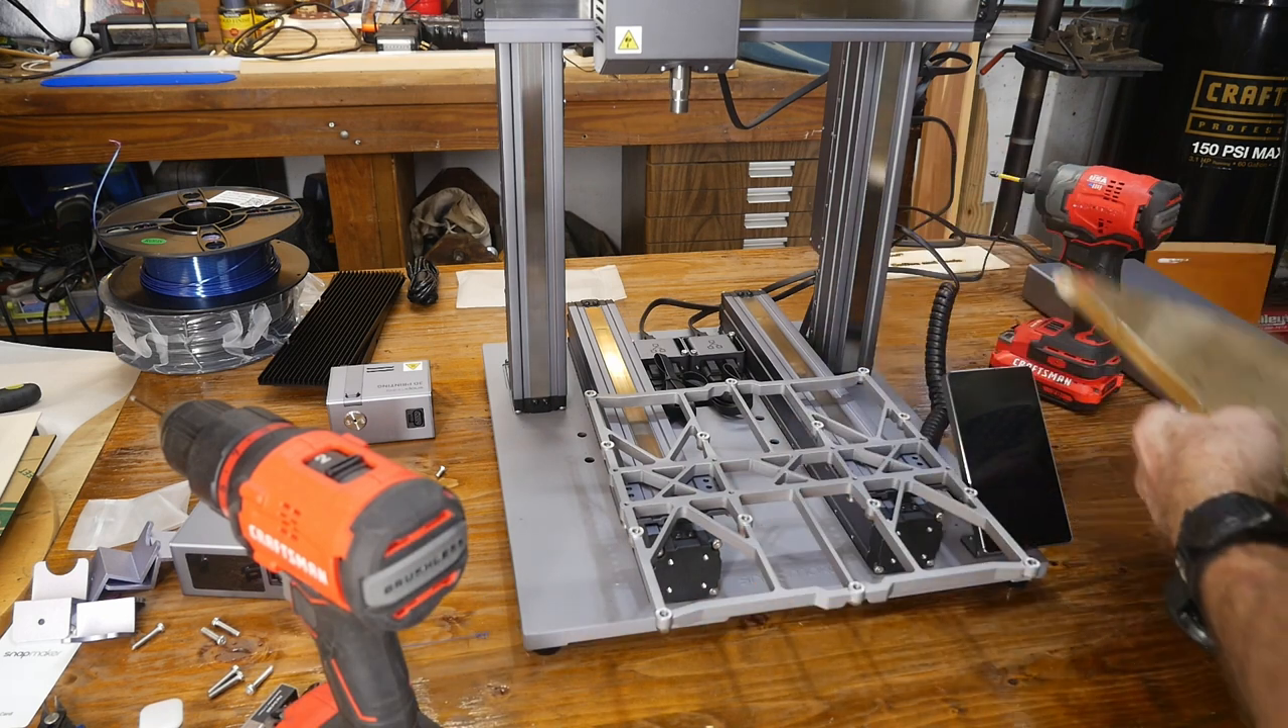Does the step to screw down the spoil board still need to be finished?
Yes.